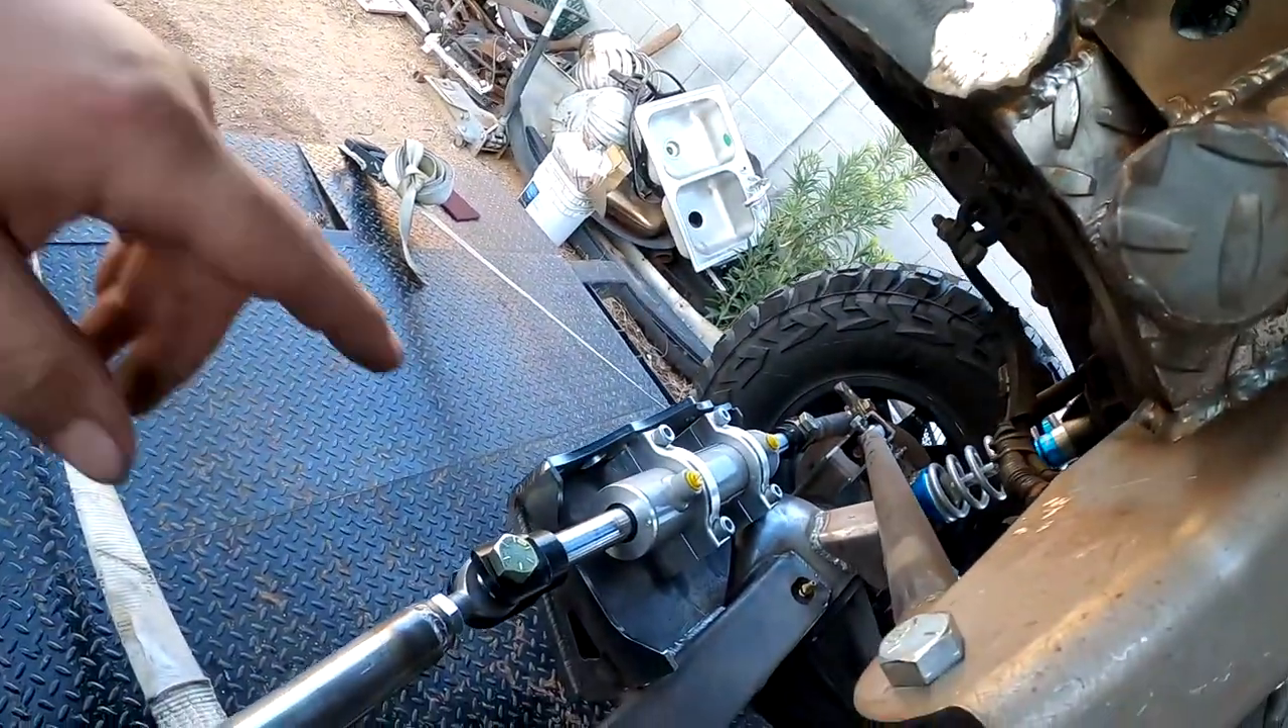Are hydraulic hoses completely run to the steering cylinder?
No.